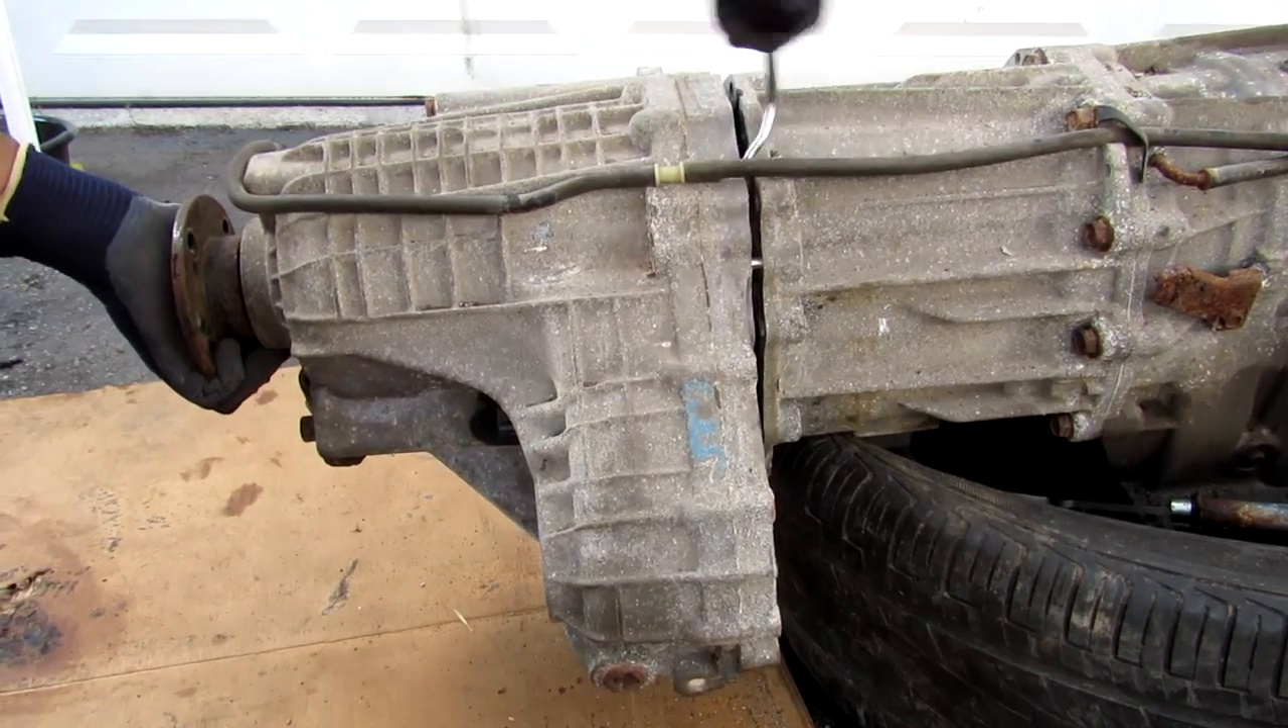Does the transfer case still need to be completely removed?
Yes.